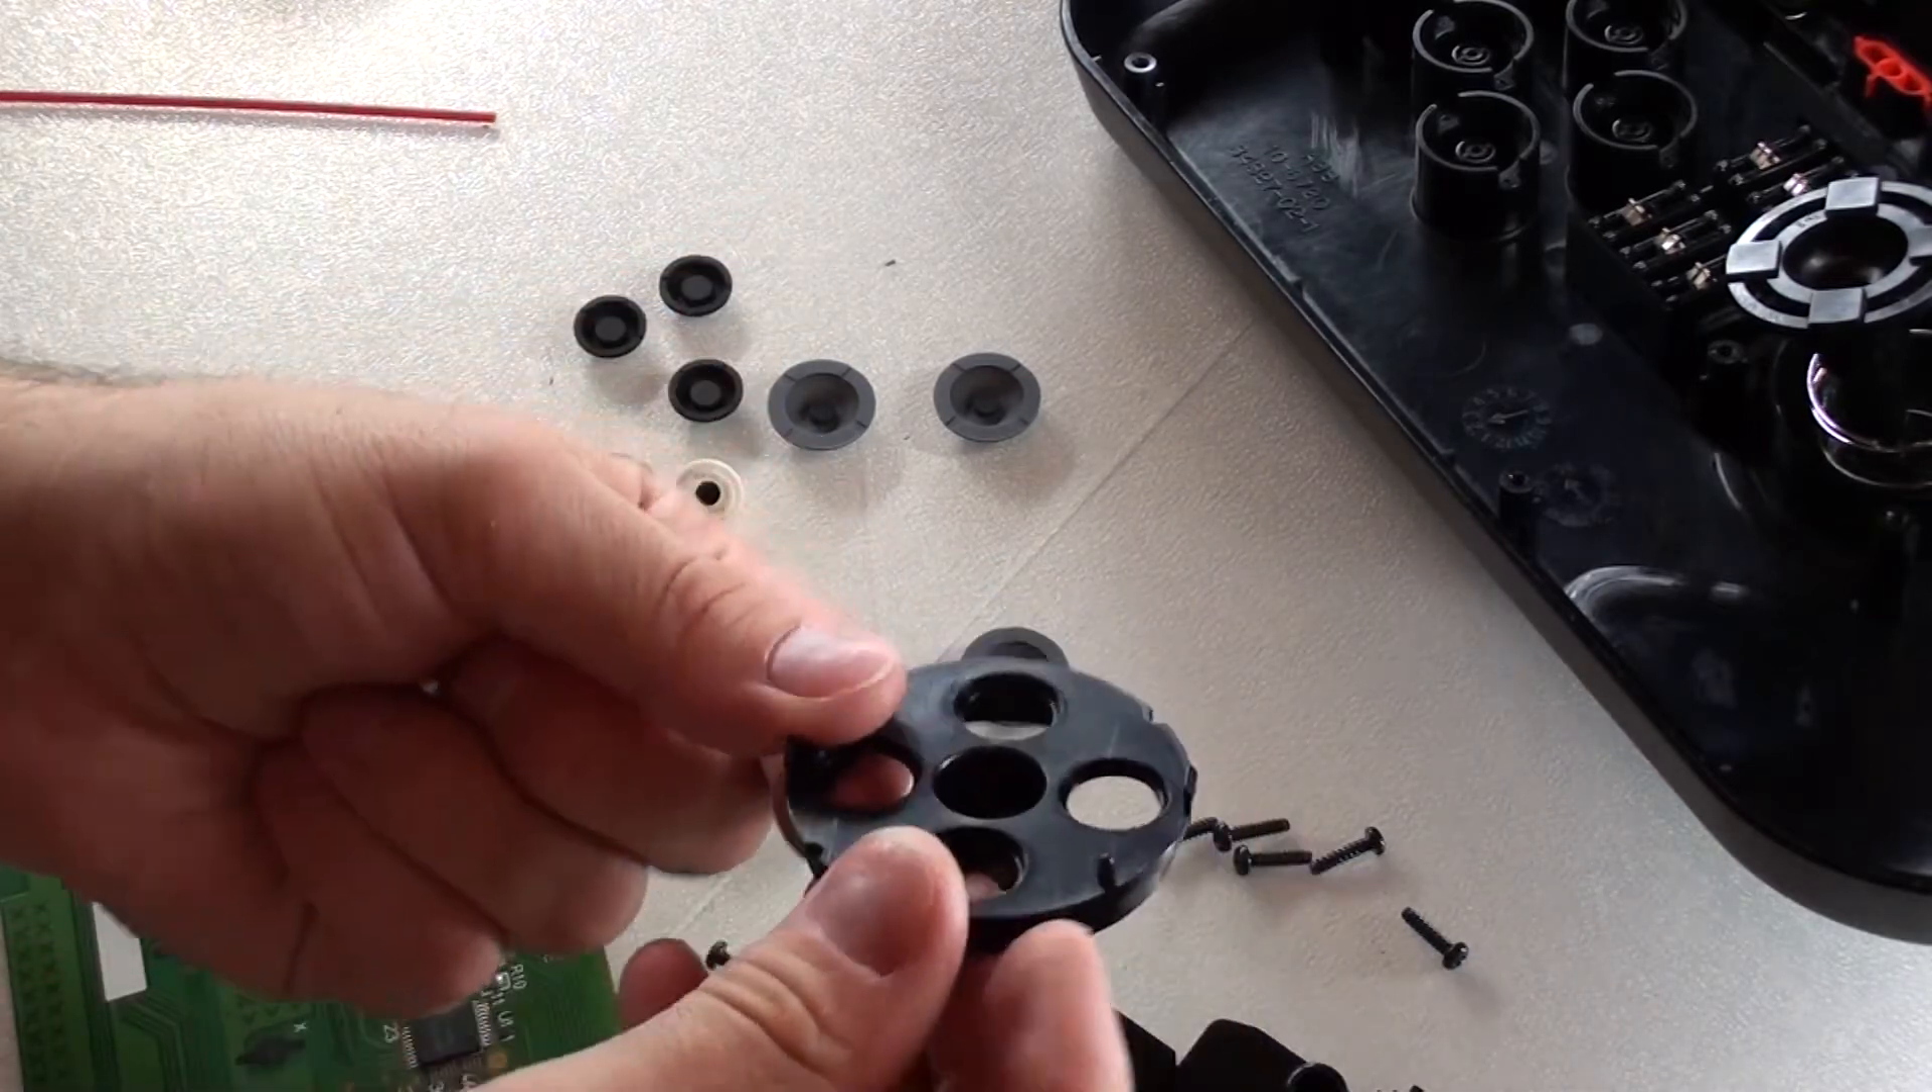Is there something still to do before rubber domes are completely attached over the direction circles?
Yes.